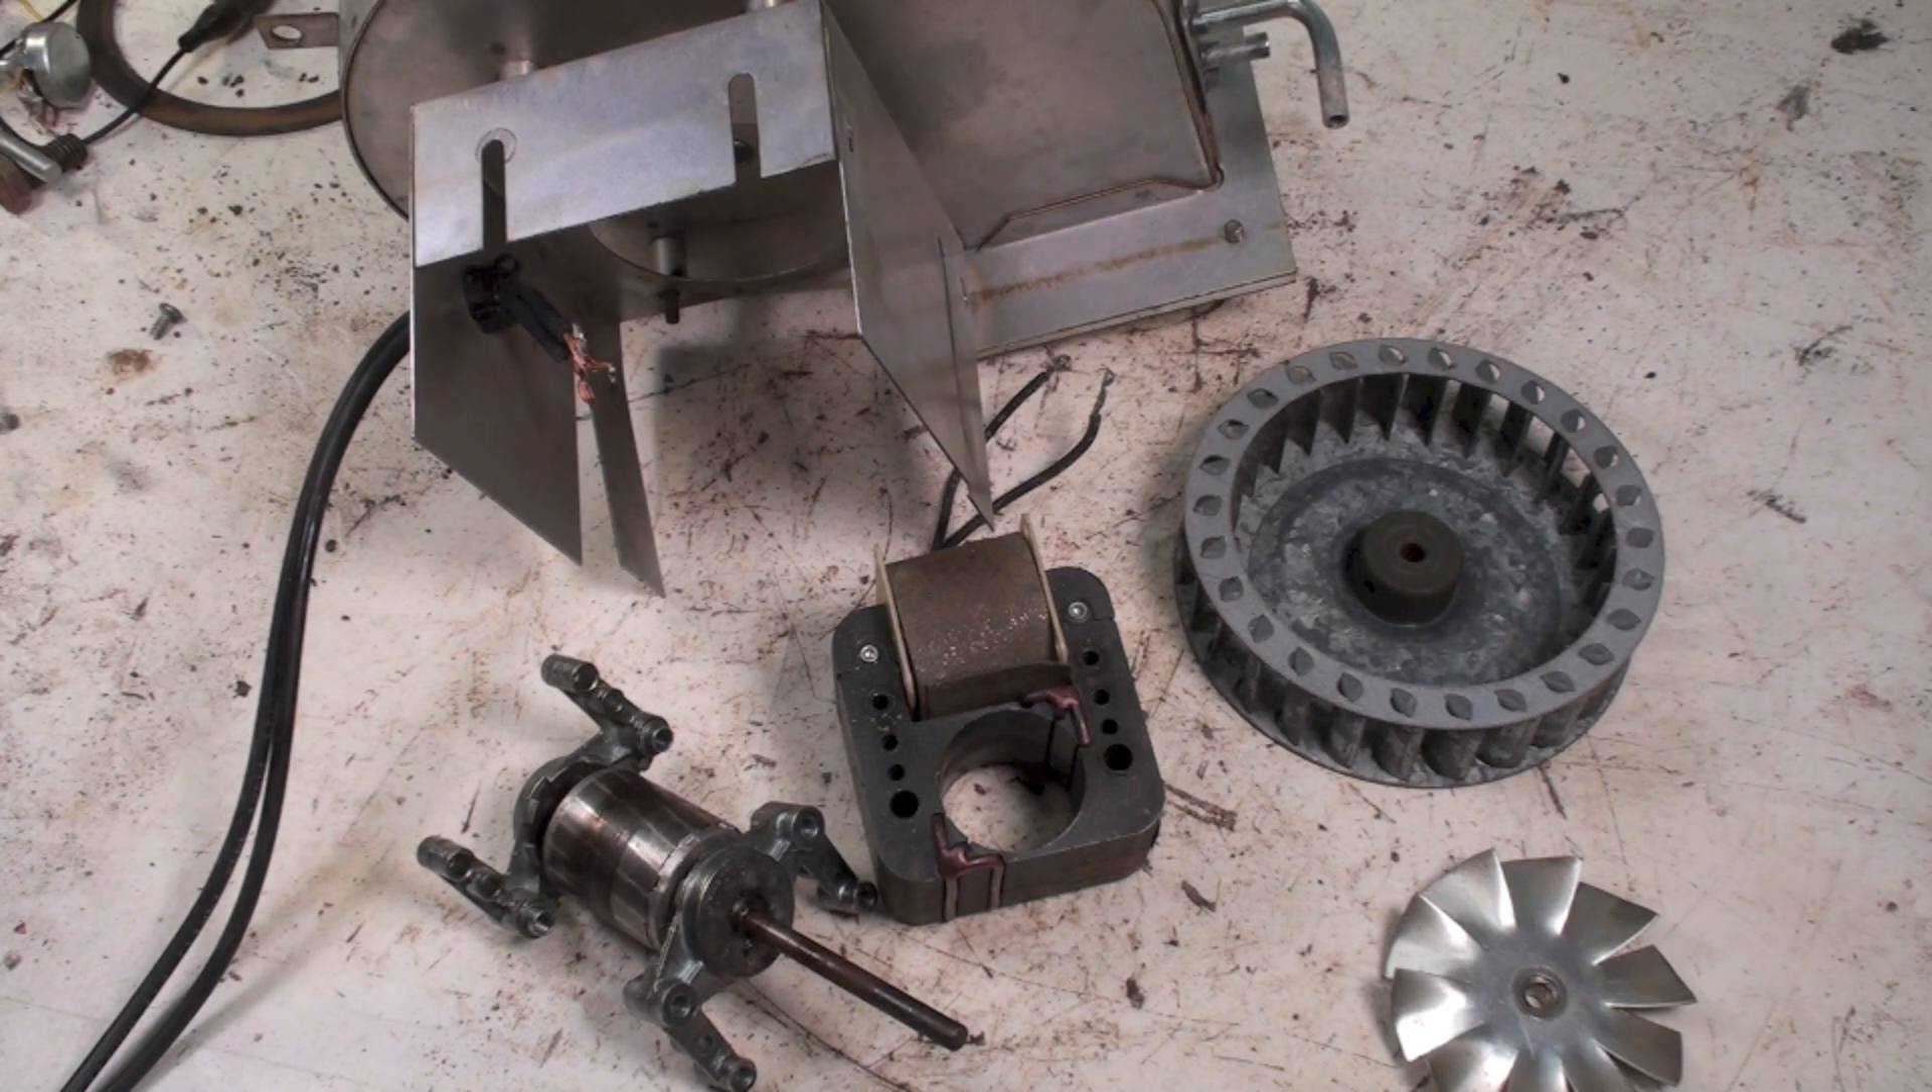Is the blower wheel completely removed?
Yes.